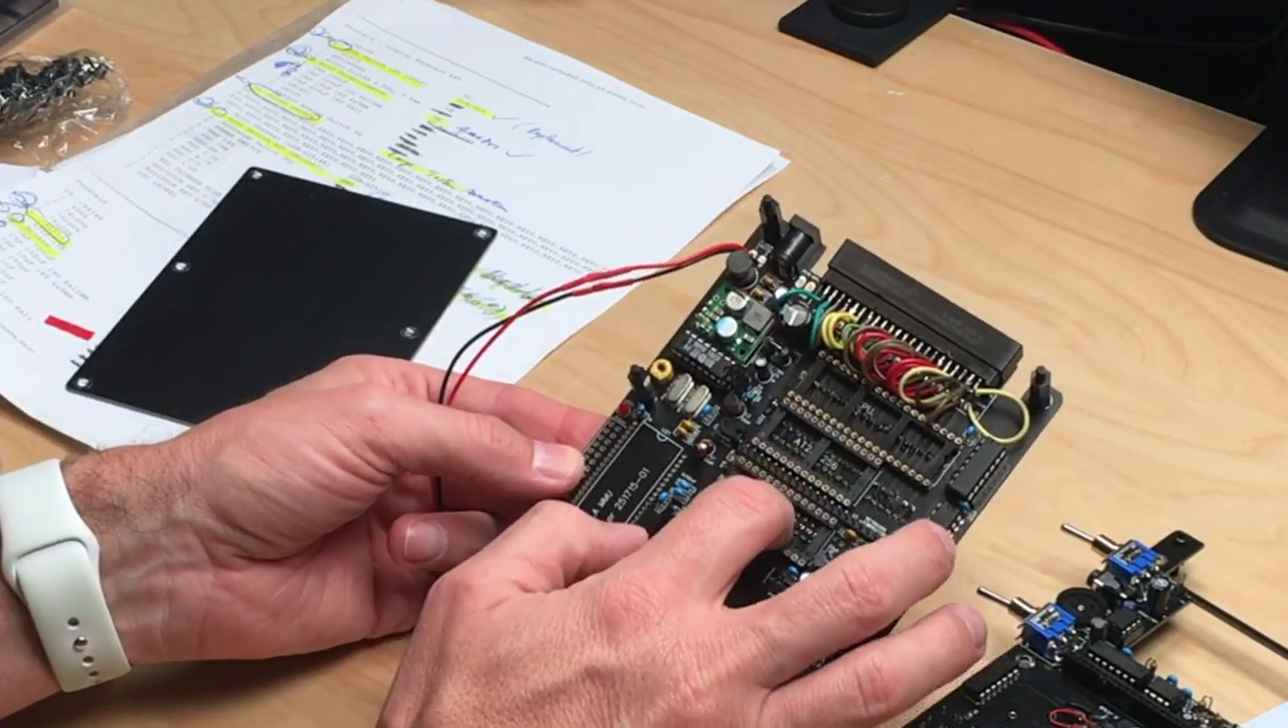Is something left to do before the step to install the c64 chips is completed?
Yes.